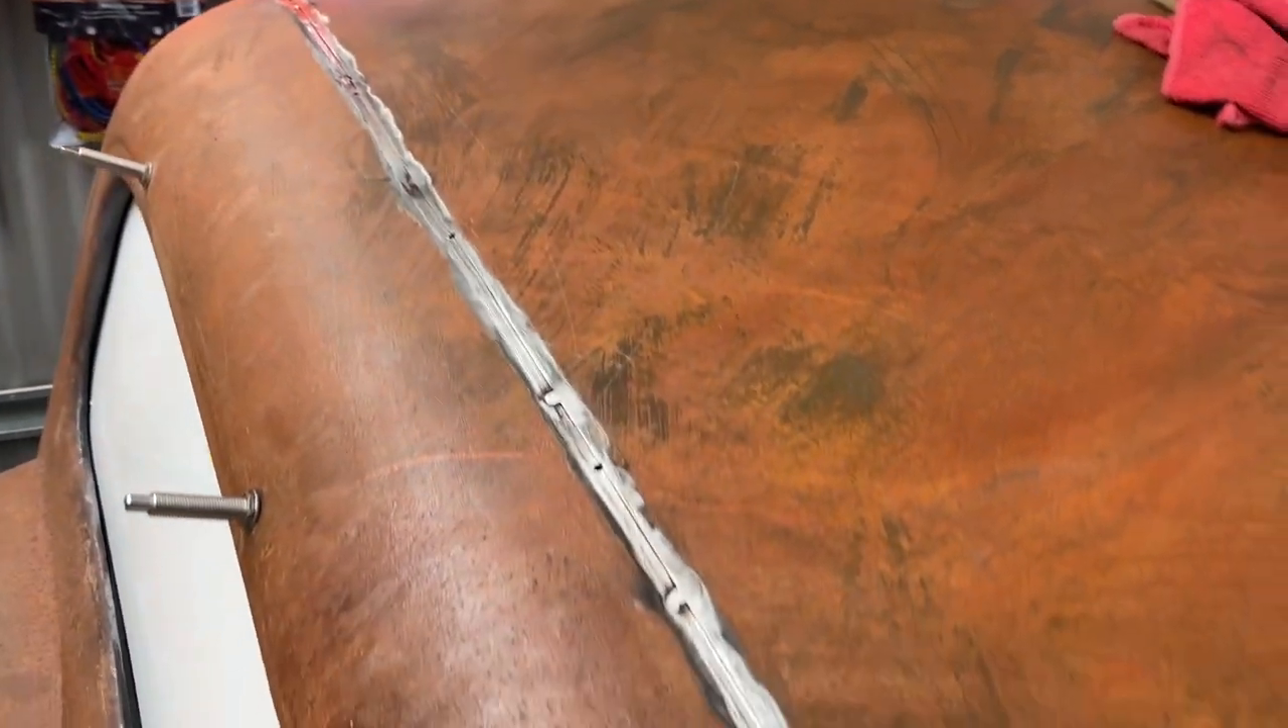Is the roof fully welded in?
No.